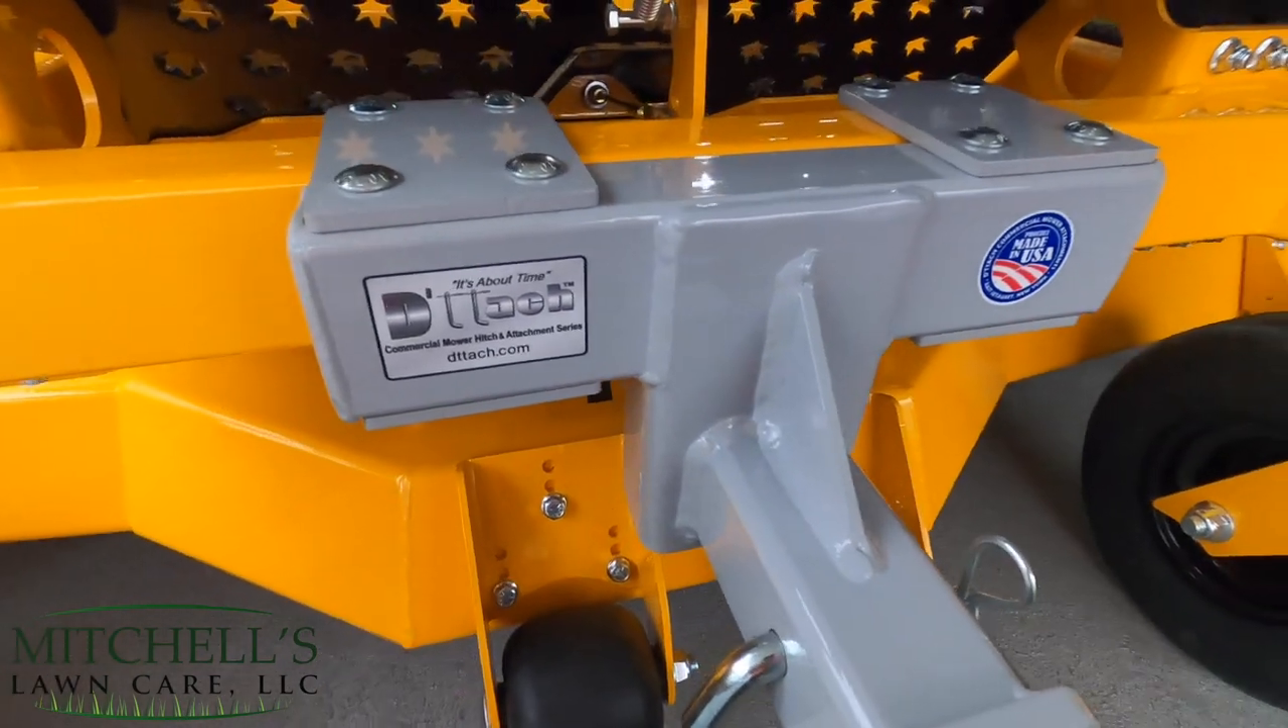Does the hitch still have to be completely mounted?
No.